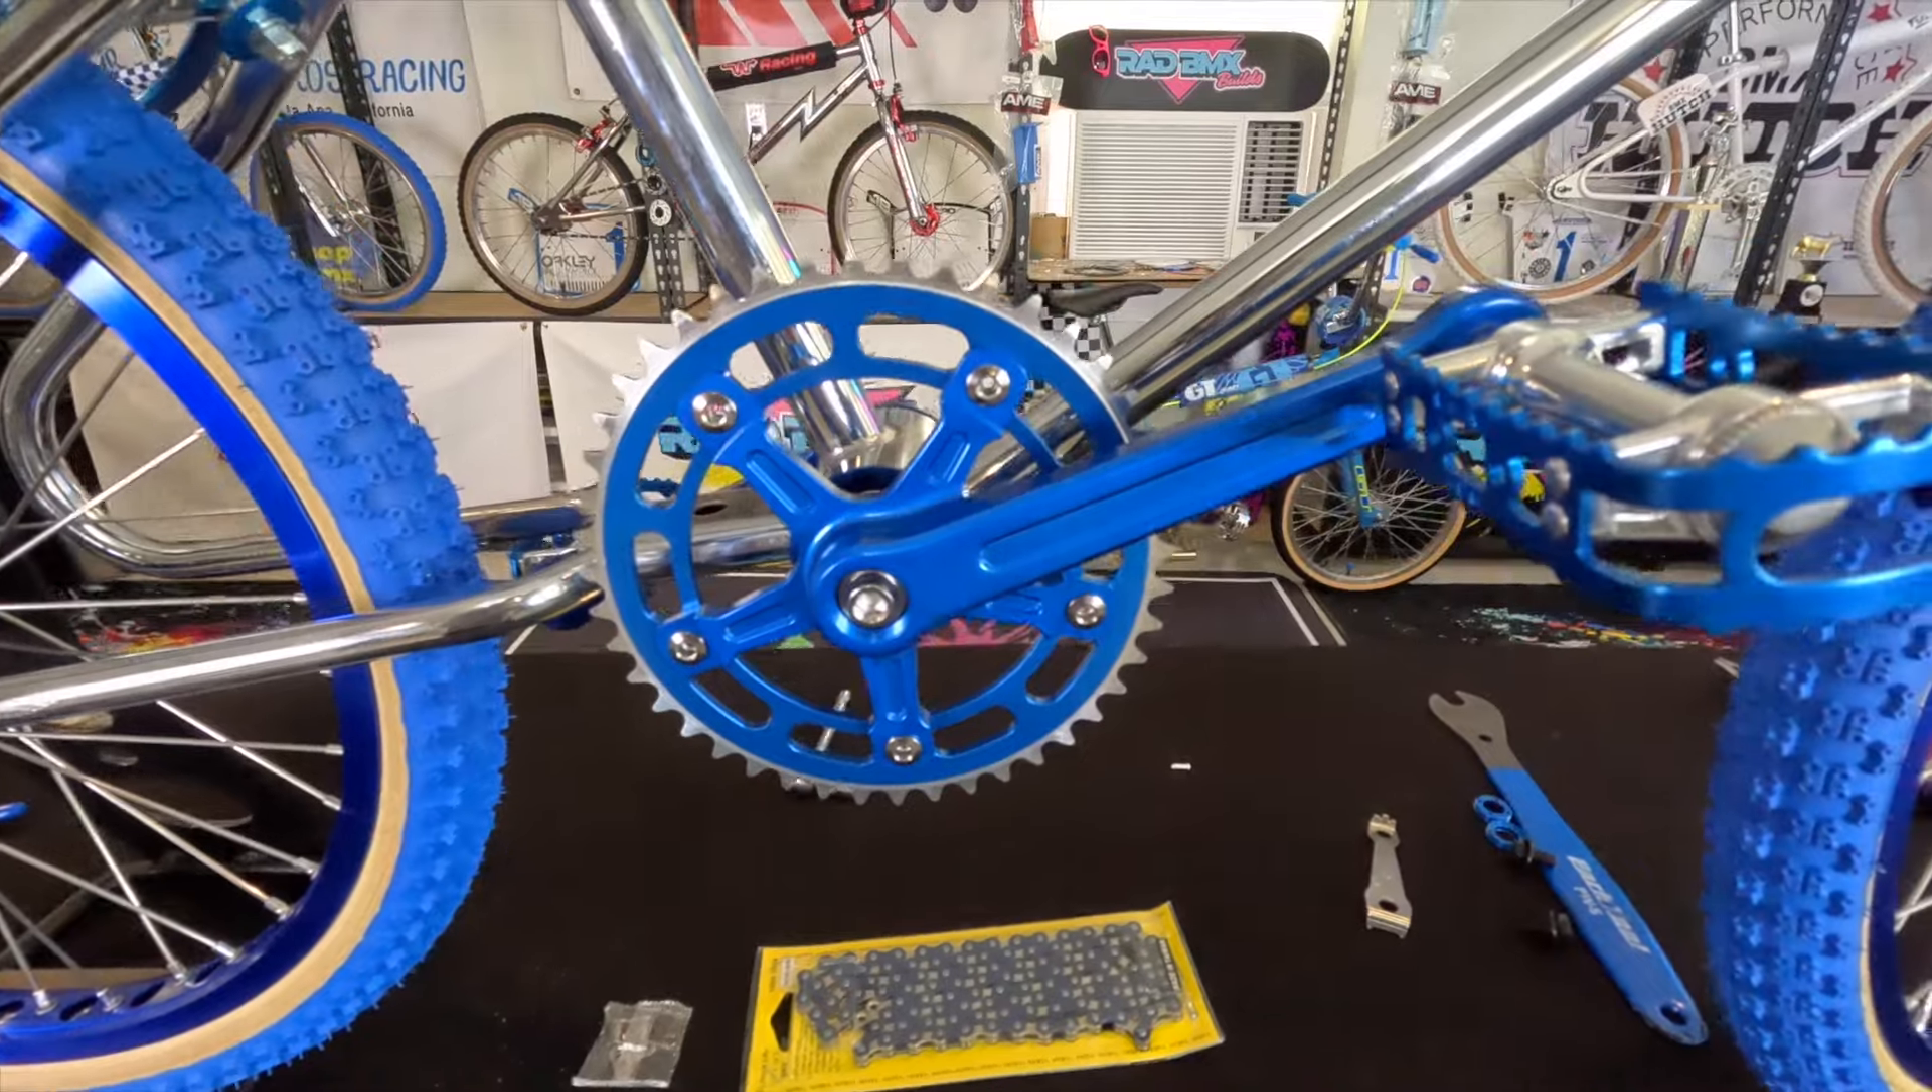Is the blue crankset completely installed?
Yes.